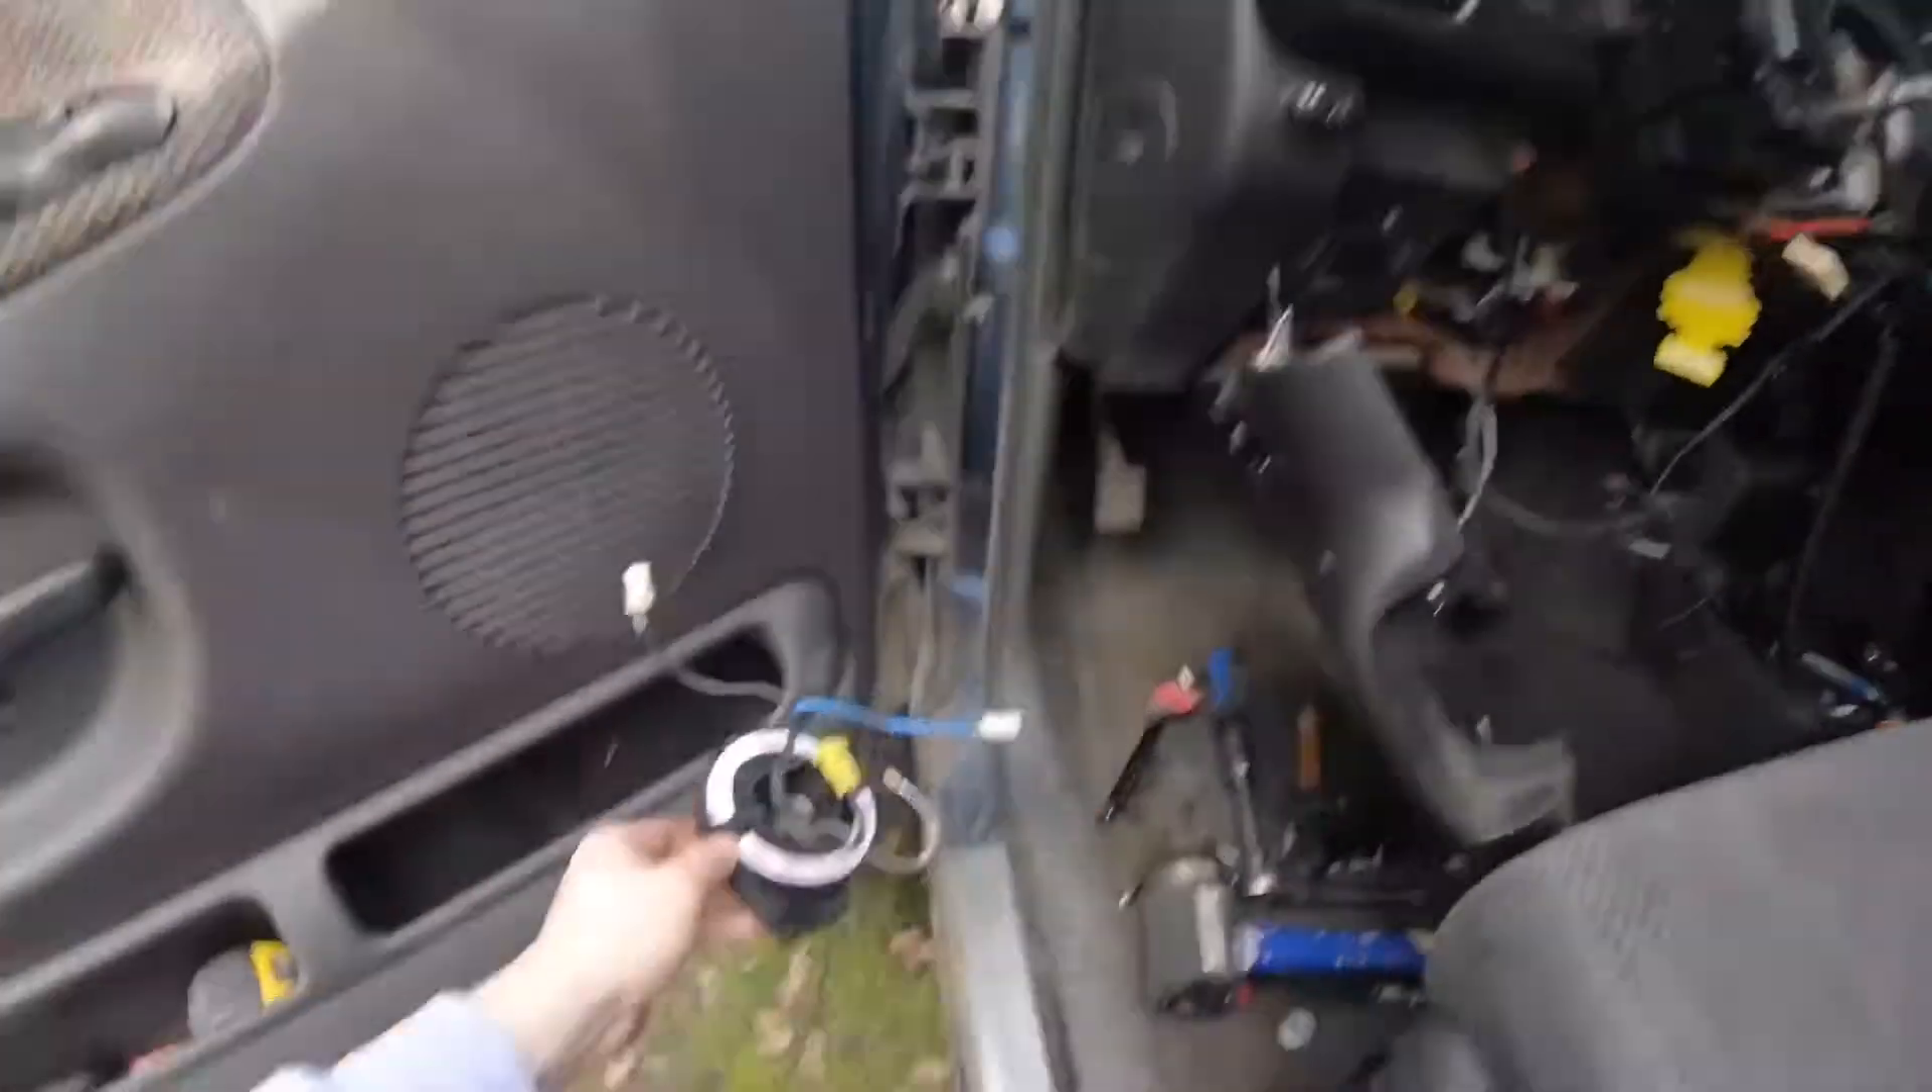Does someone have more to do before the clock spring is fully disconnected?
No.